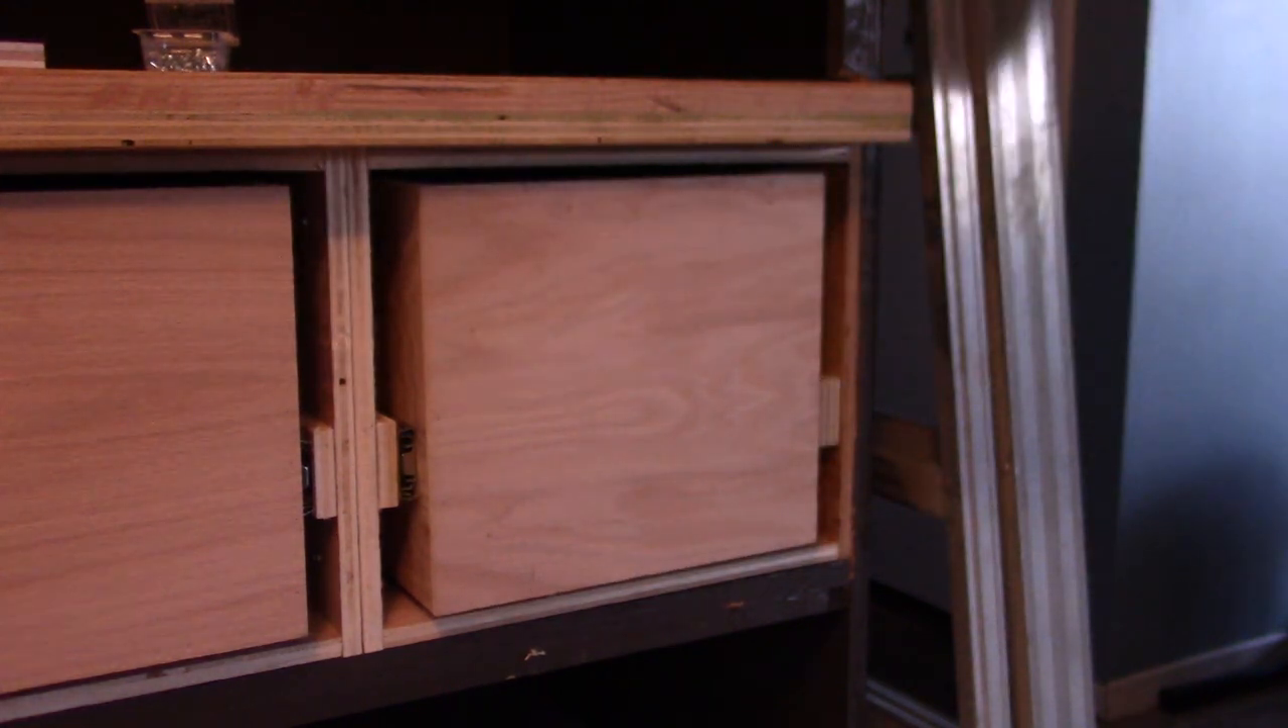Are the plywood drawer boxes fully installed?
Yes.